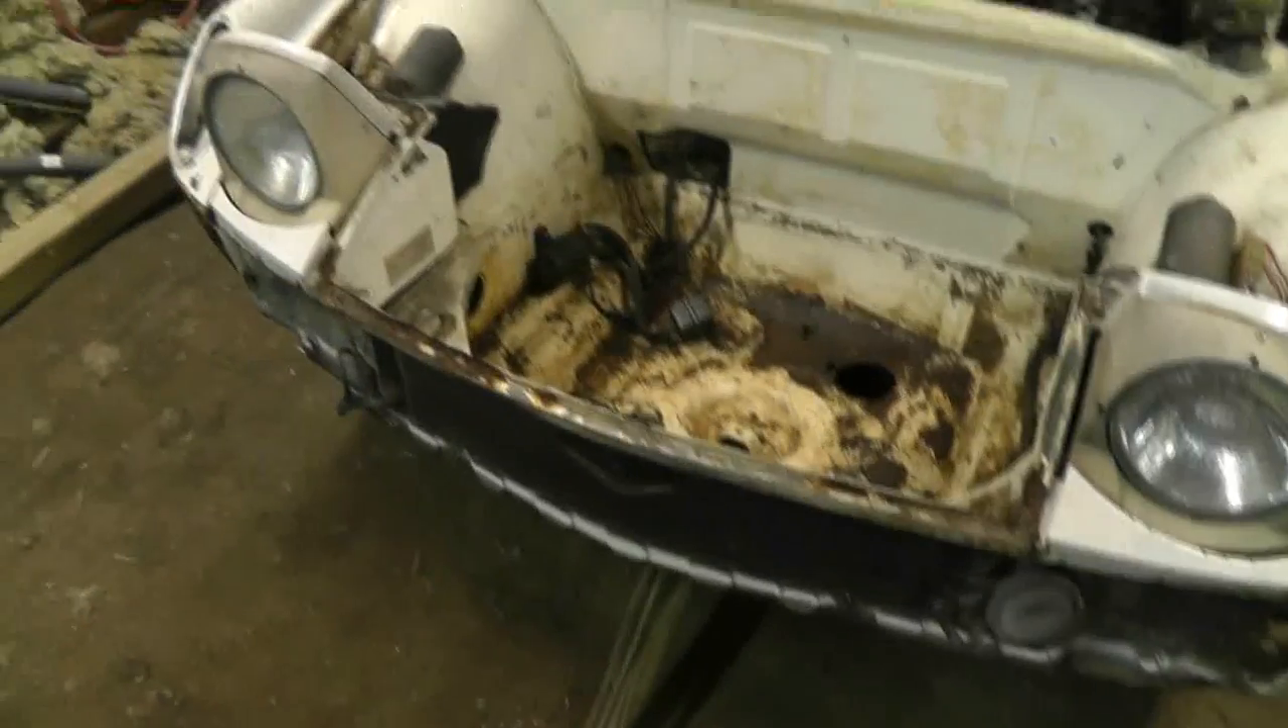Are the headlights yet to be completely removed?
Yes.